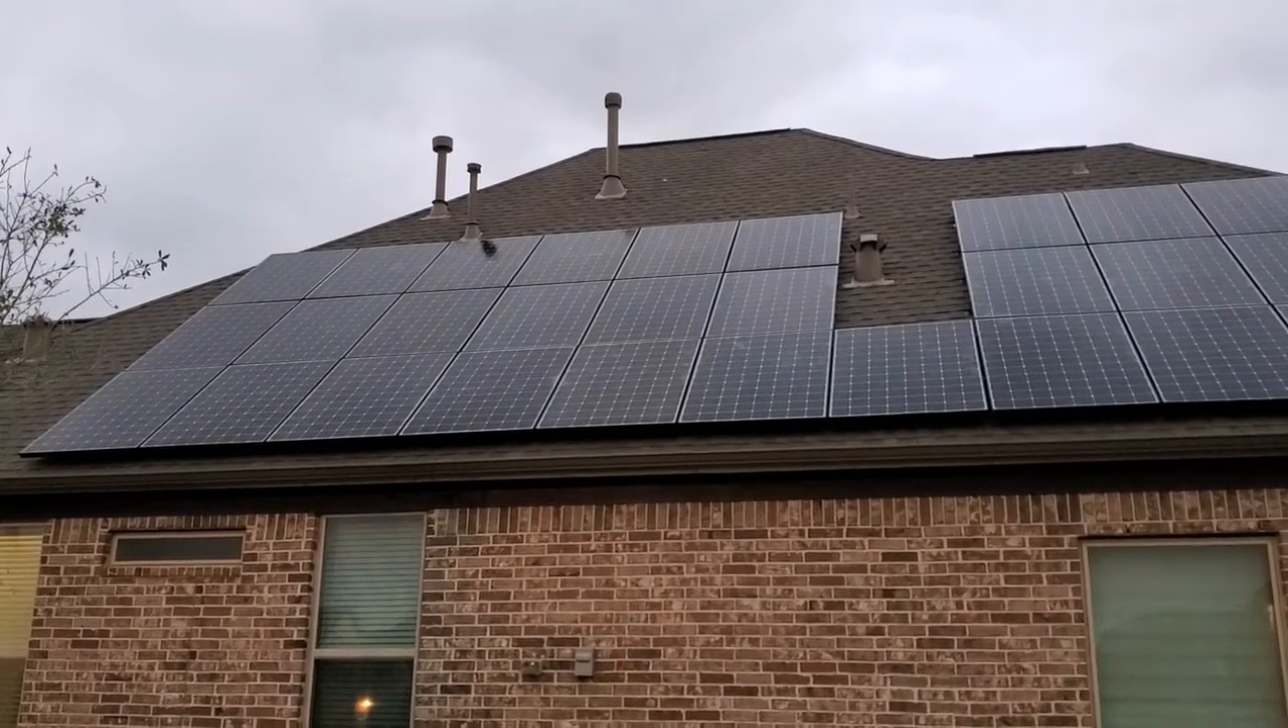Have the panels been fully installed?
Yes.